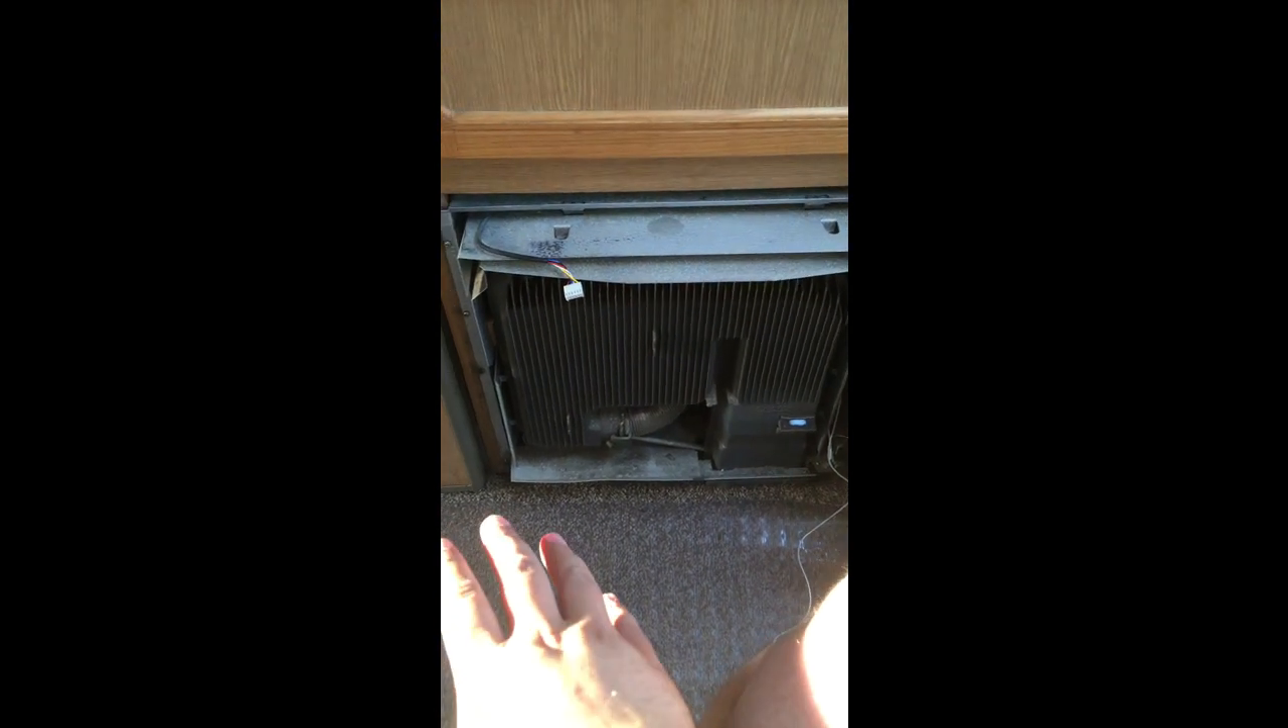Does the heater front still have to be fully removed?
No.